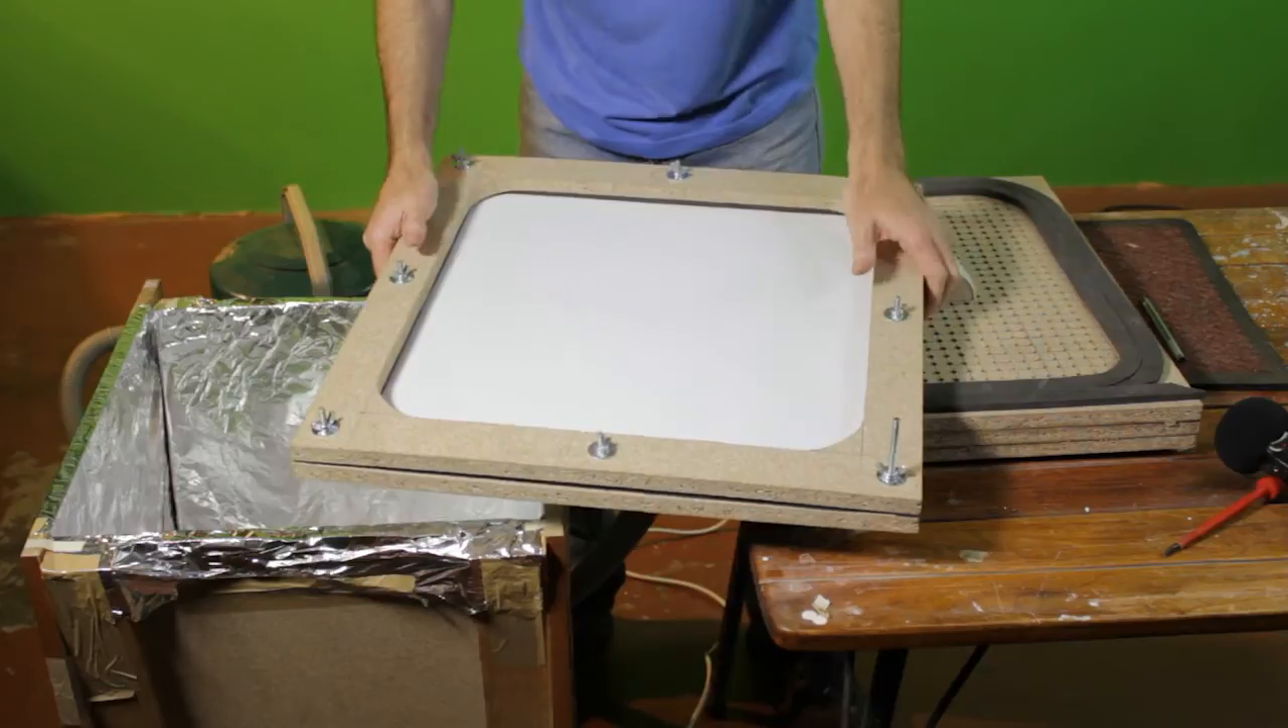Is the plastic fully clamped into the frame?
Yes.